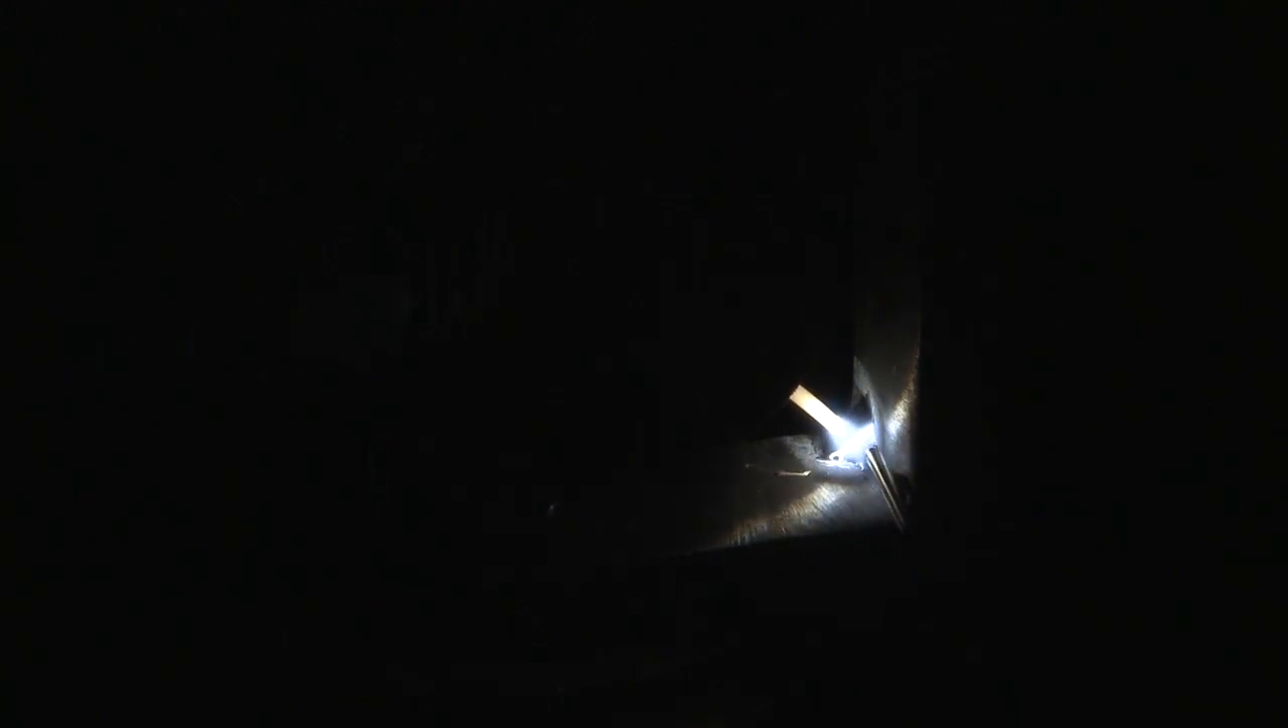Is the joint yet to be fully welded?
Yes.